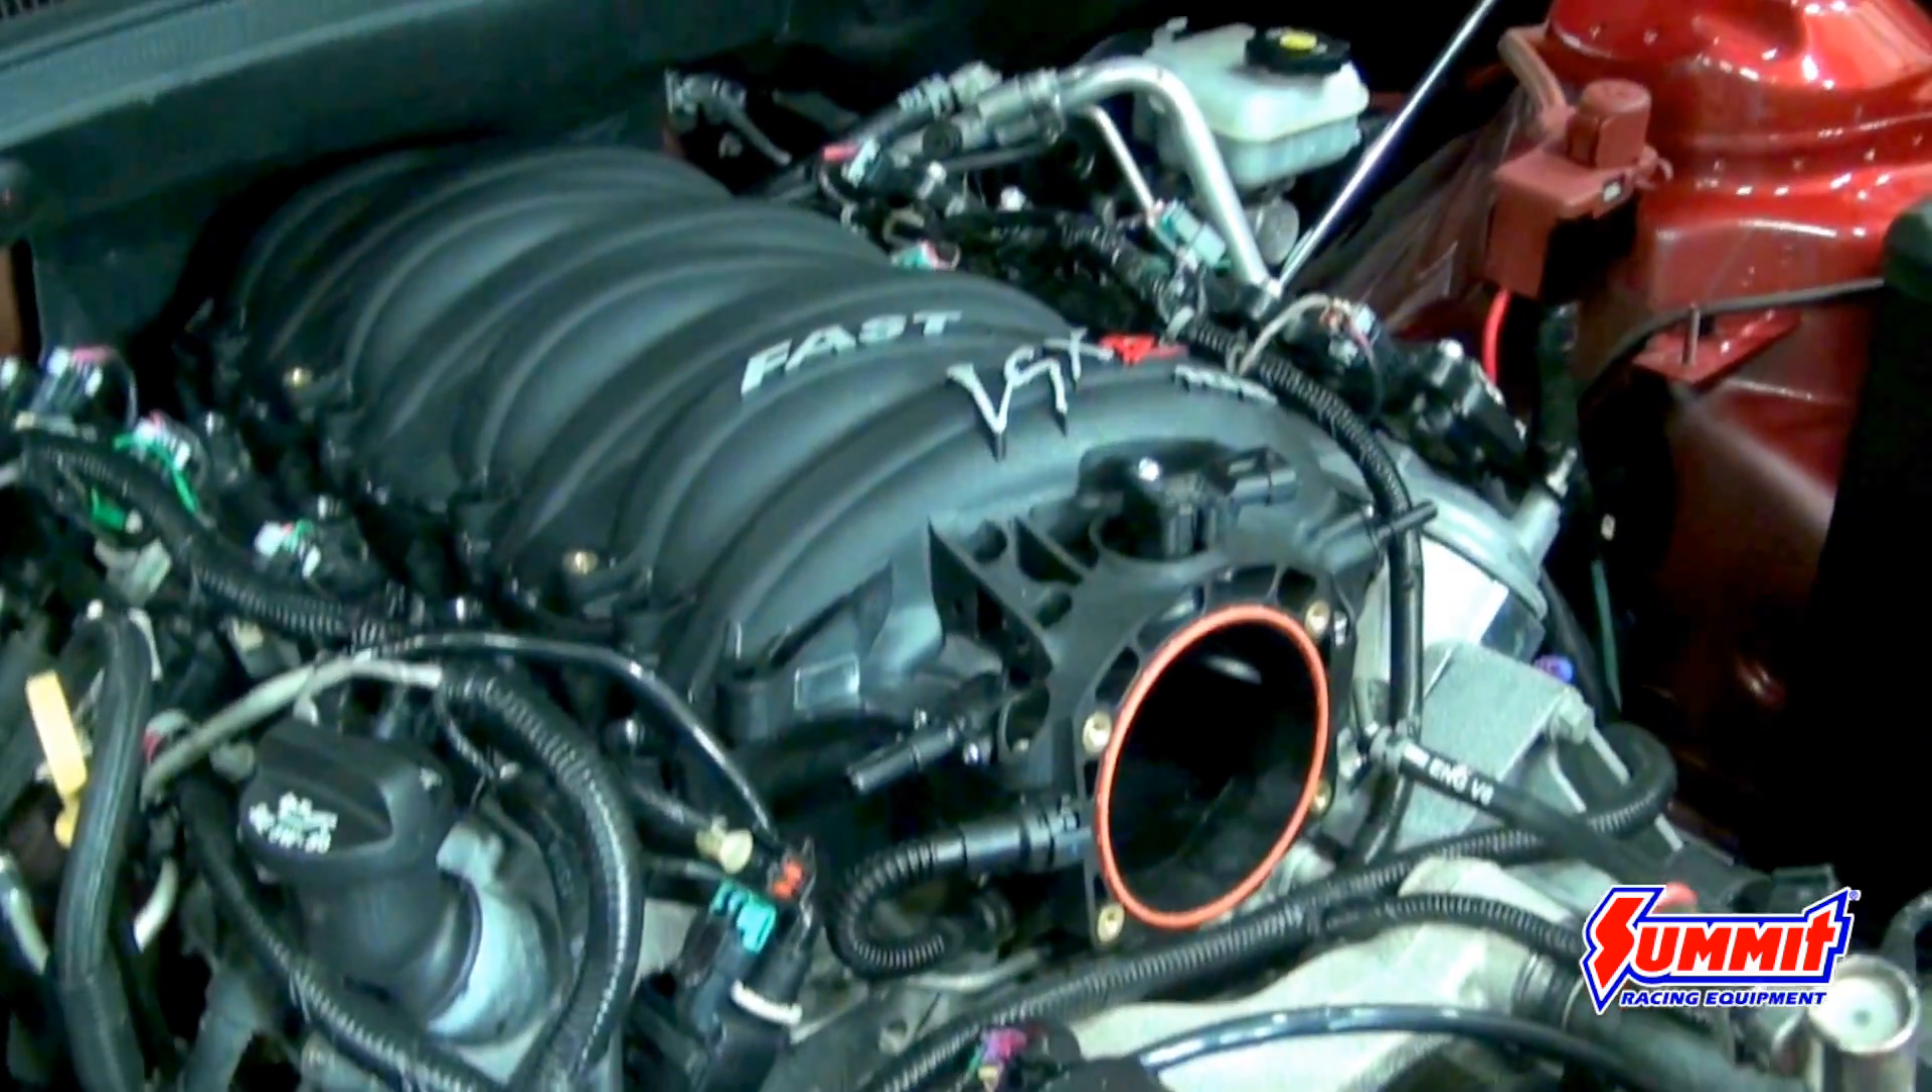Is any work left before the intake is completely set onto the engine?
No.